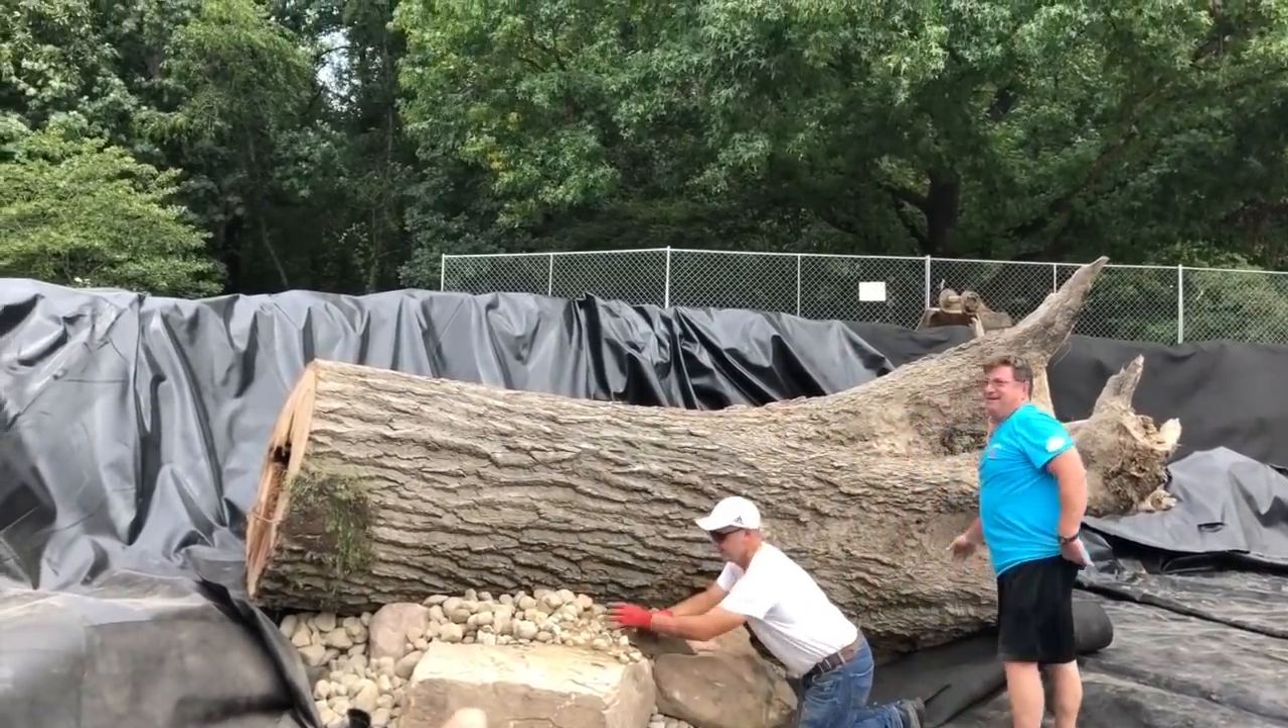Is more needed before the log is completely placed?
No.